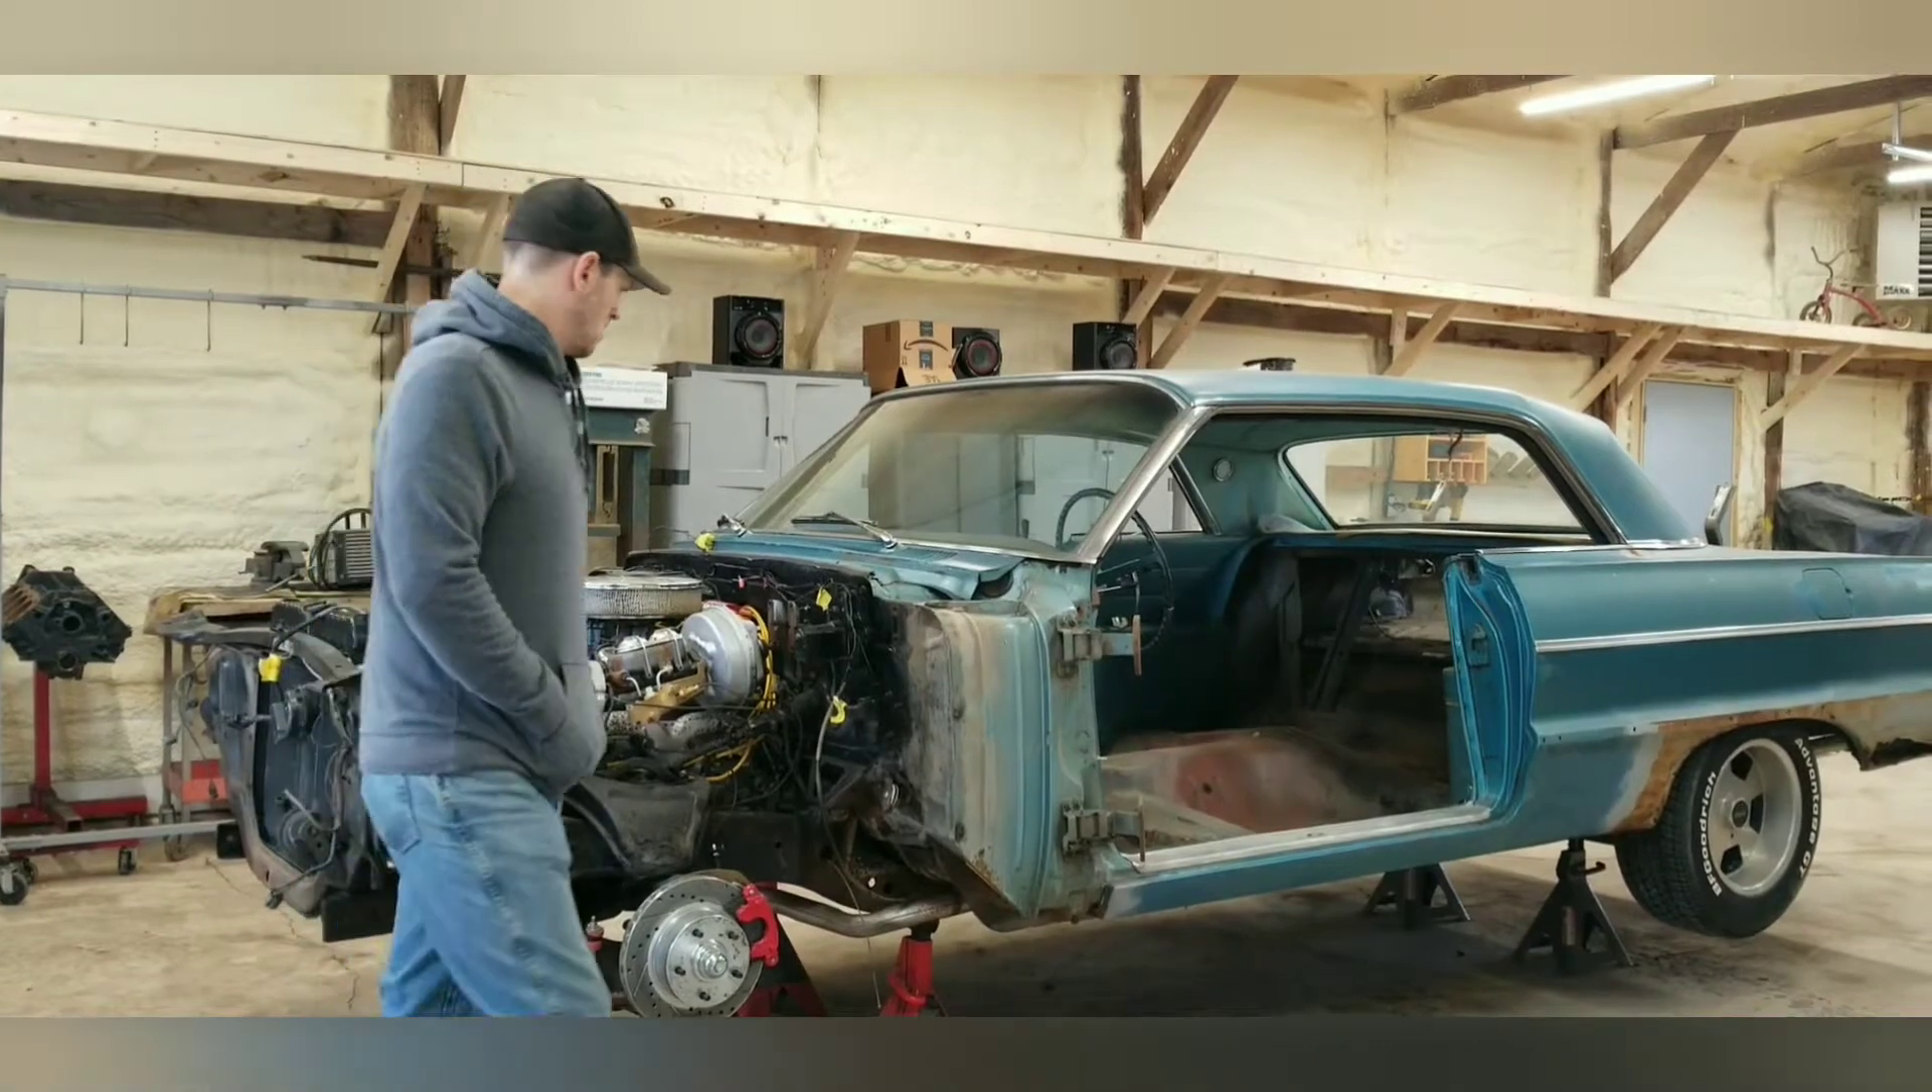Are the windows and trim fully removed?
No.